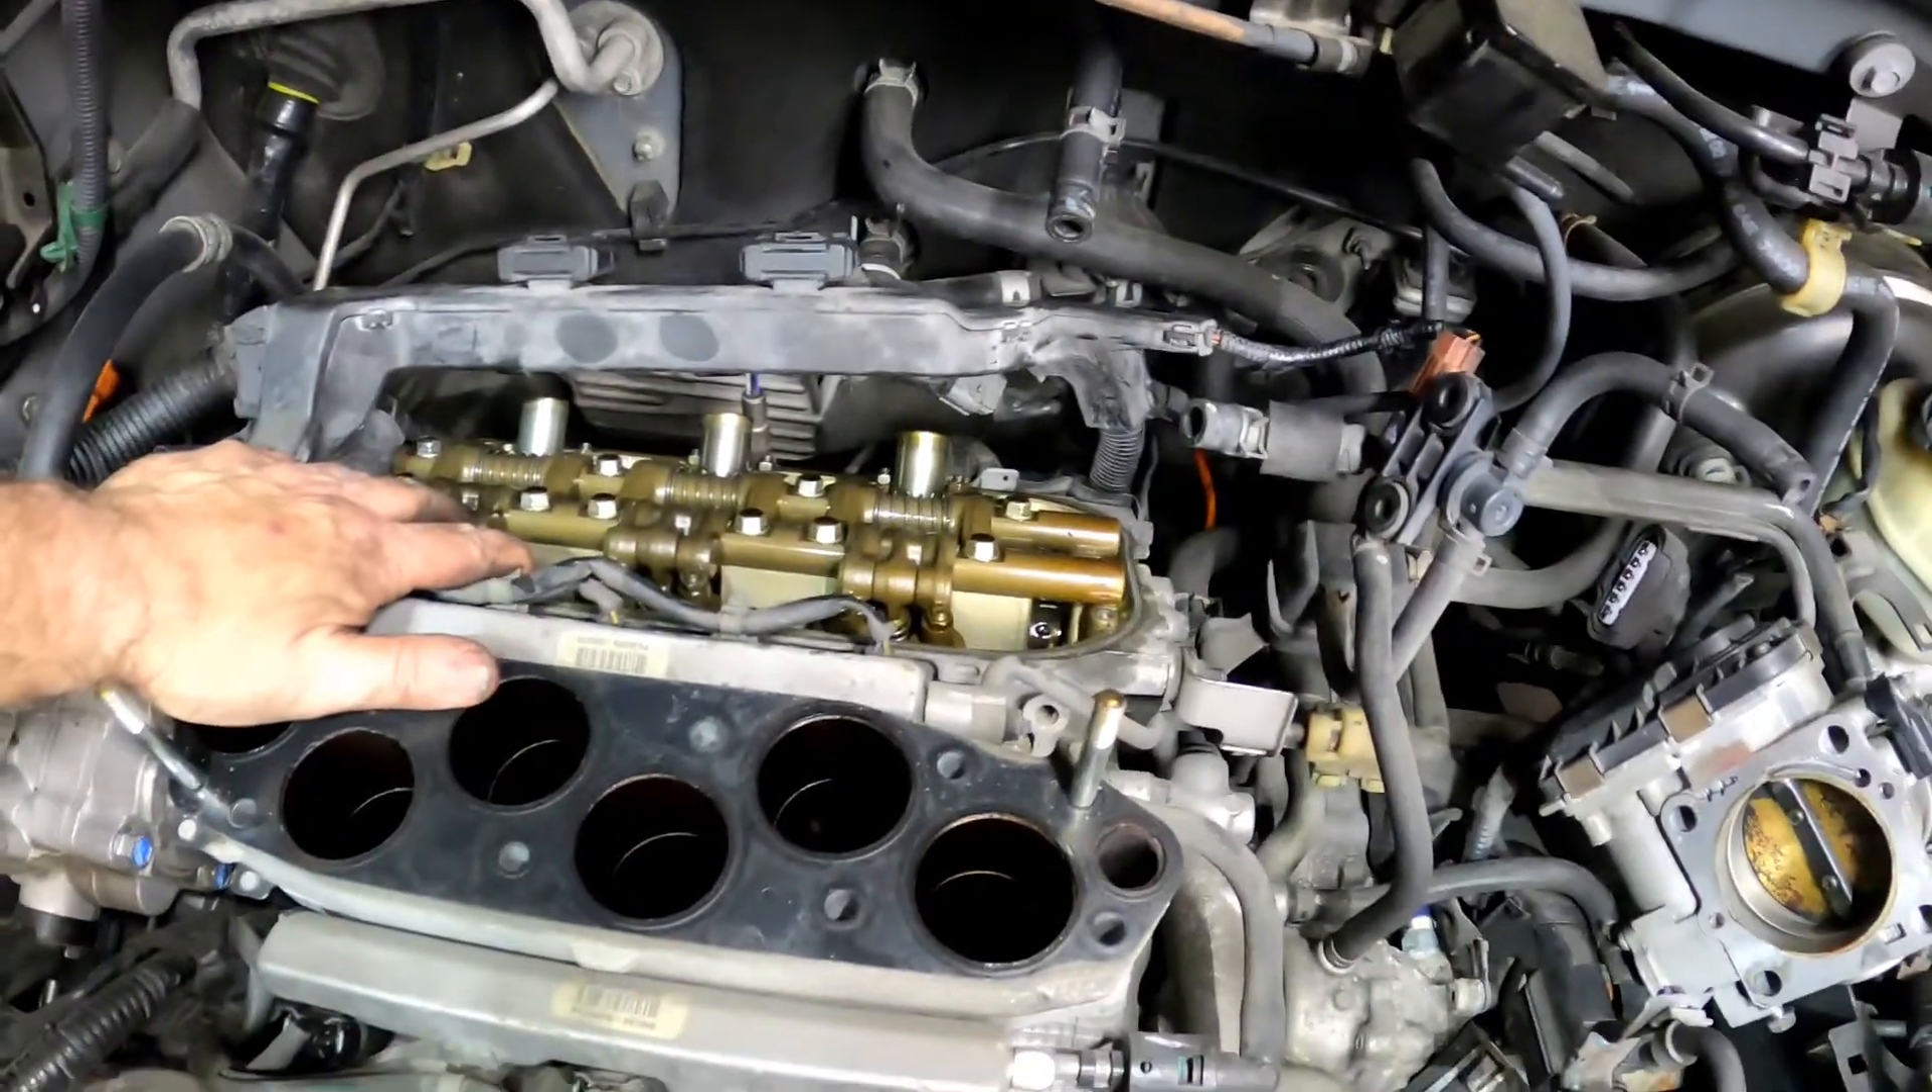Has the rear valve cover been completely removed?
Yes.